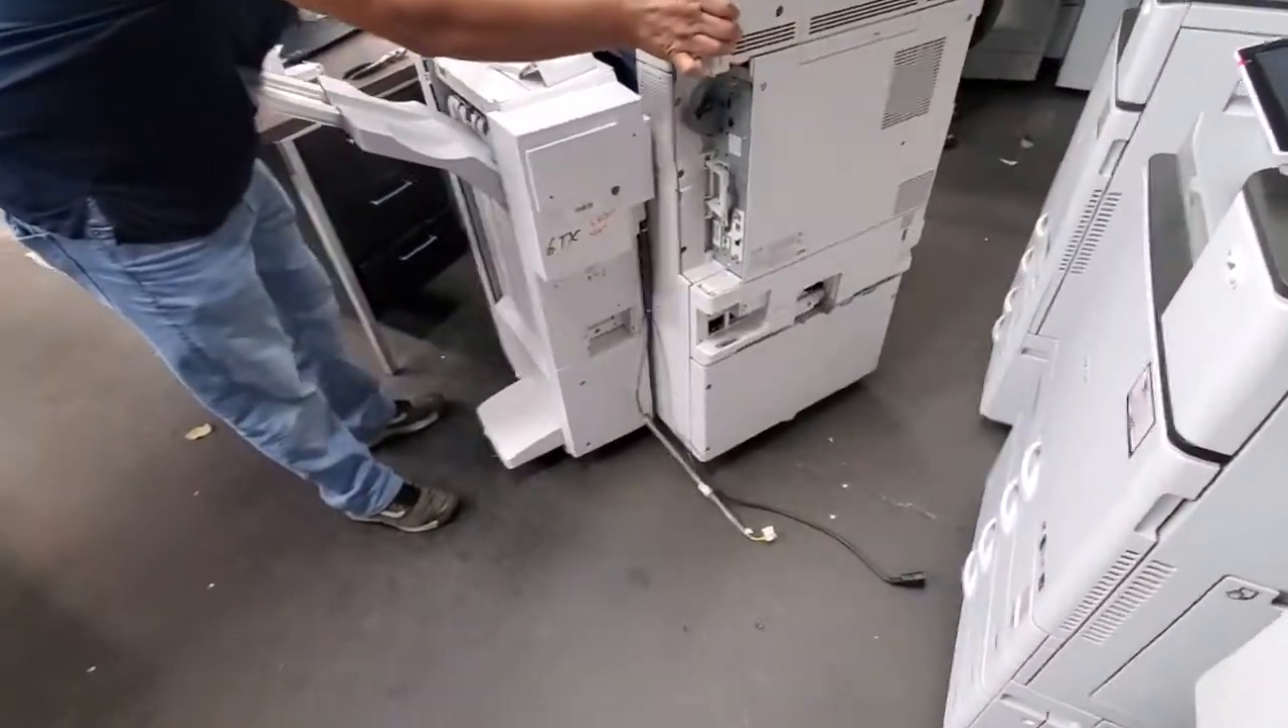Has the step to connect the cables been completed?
No.